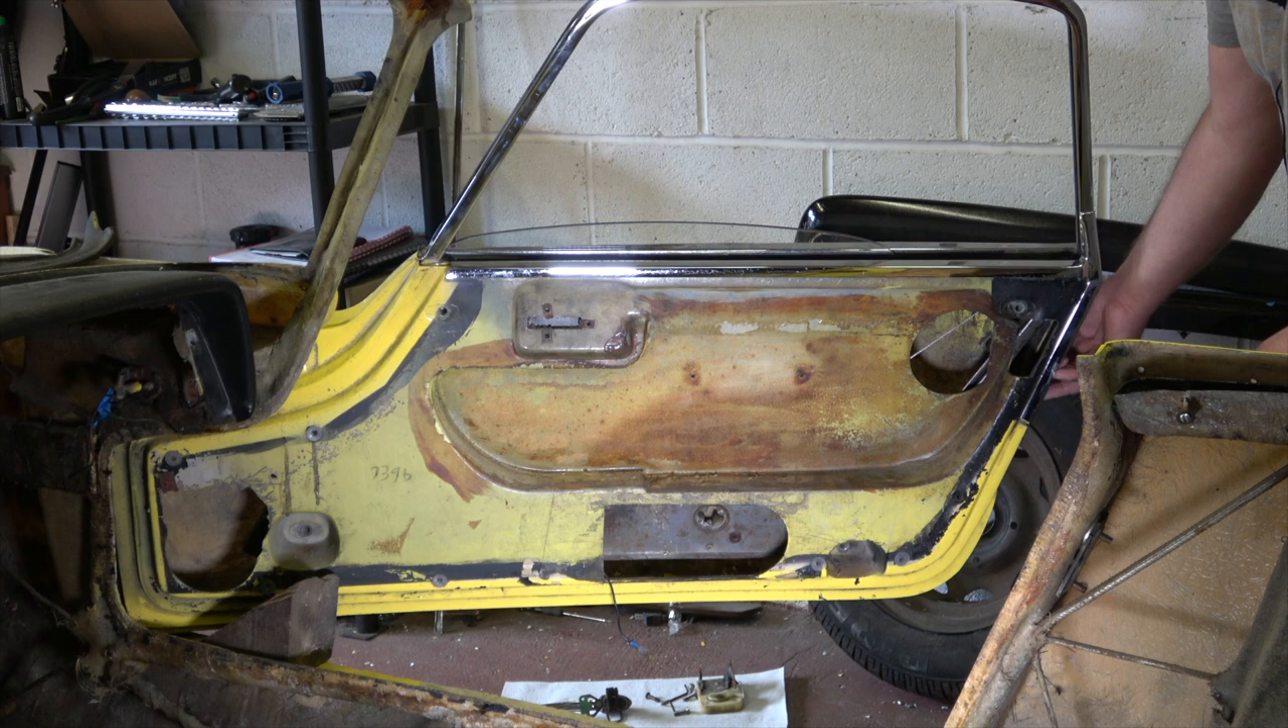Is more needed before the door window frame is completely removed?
Yes.